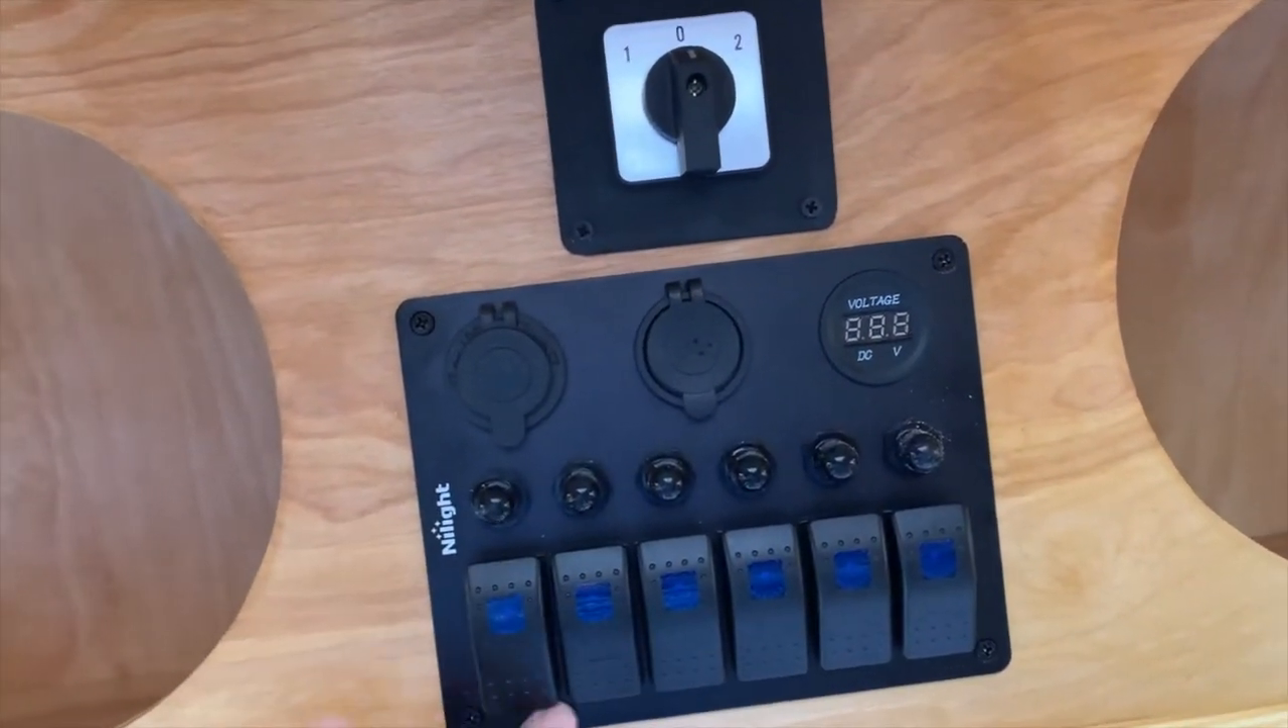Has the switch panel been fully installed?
Yes.